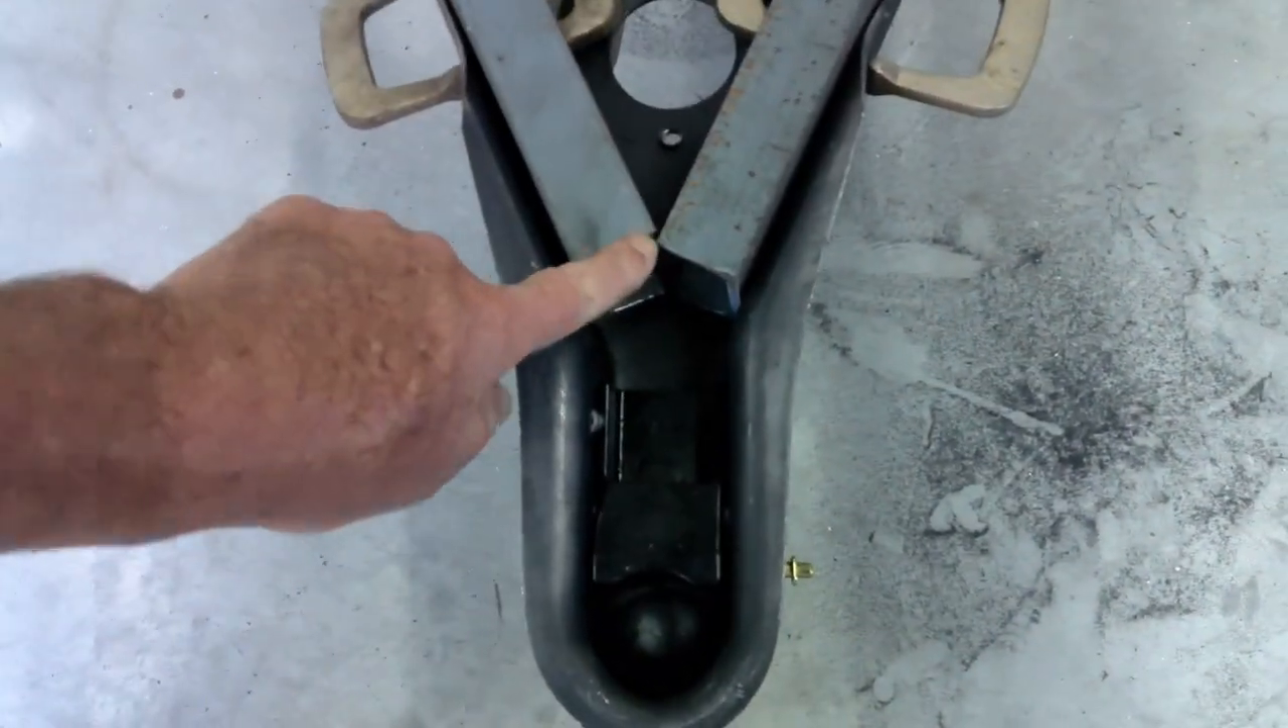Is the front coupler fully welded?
No.